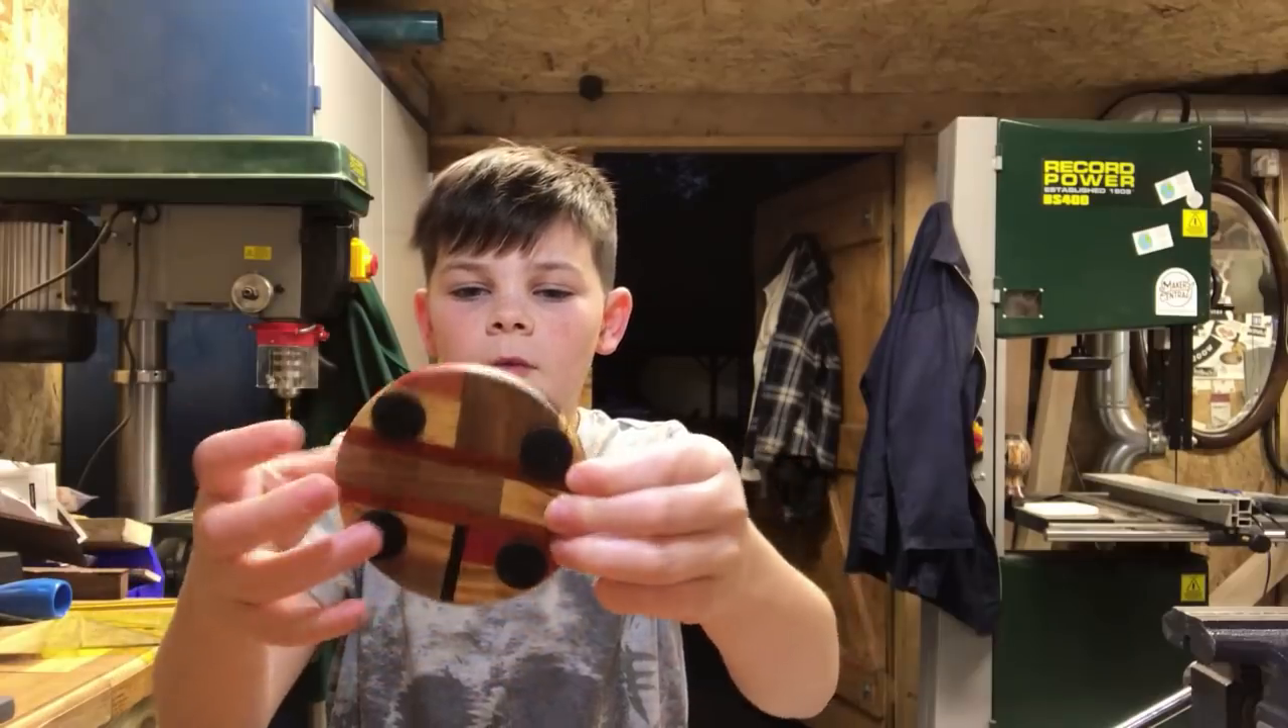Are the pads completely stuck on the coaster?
Yes.